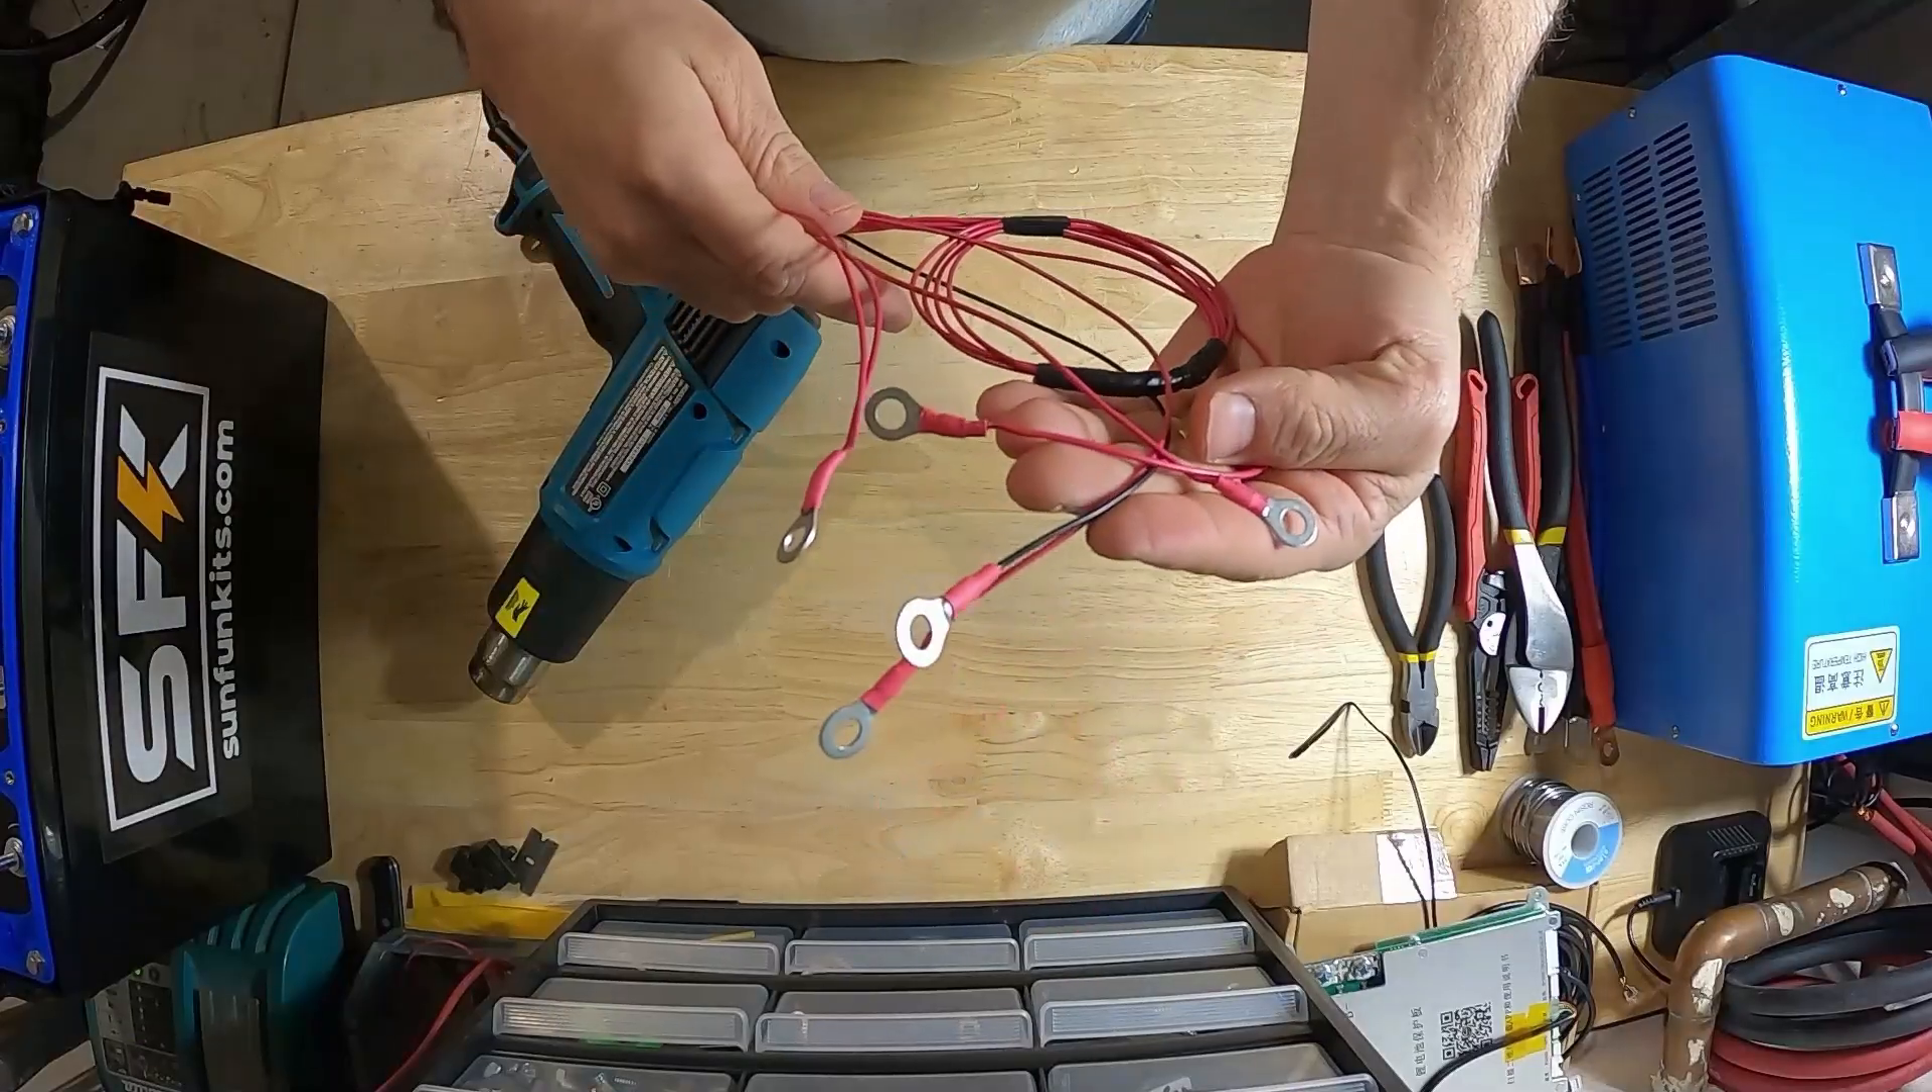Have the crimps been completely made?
Yes.